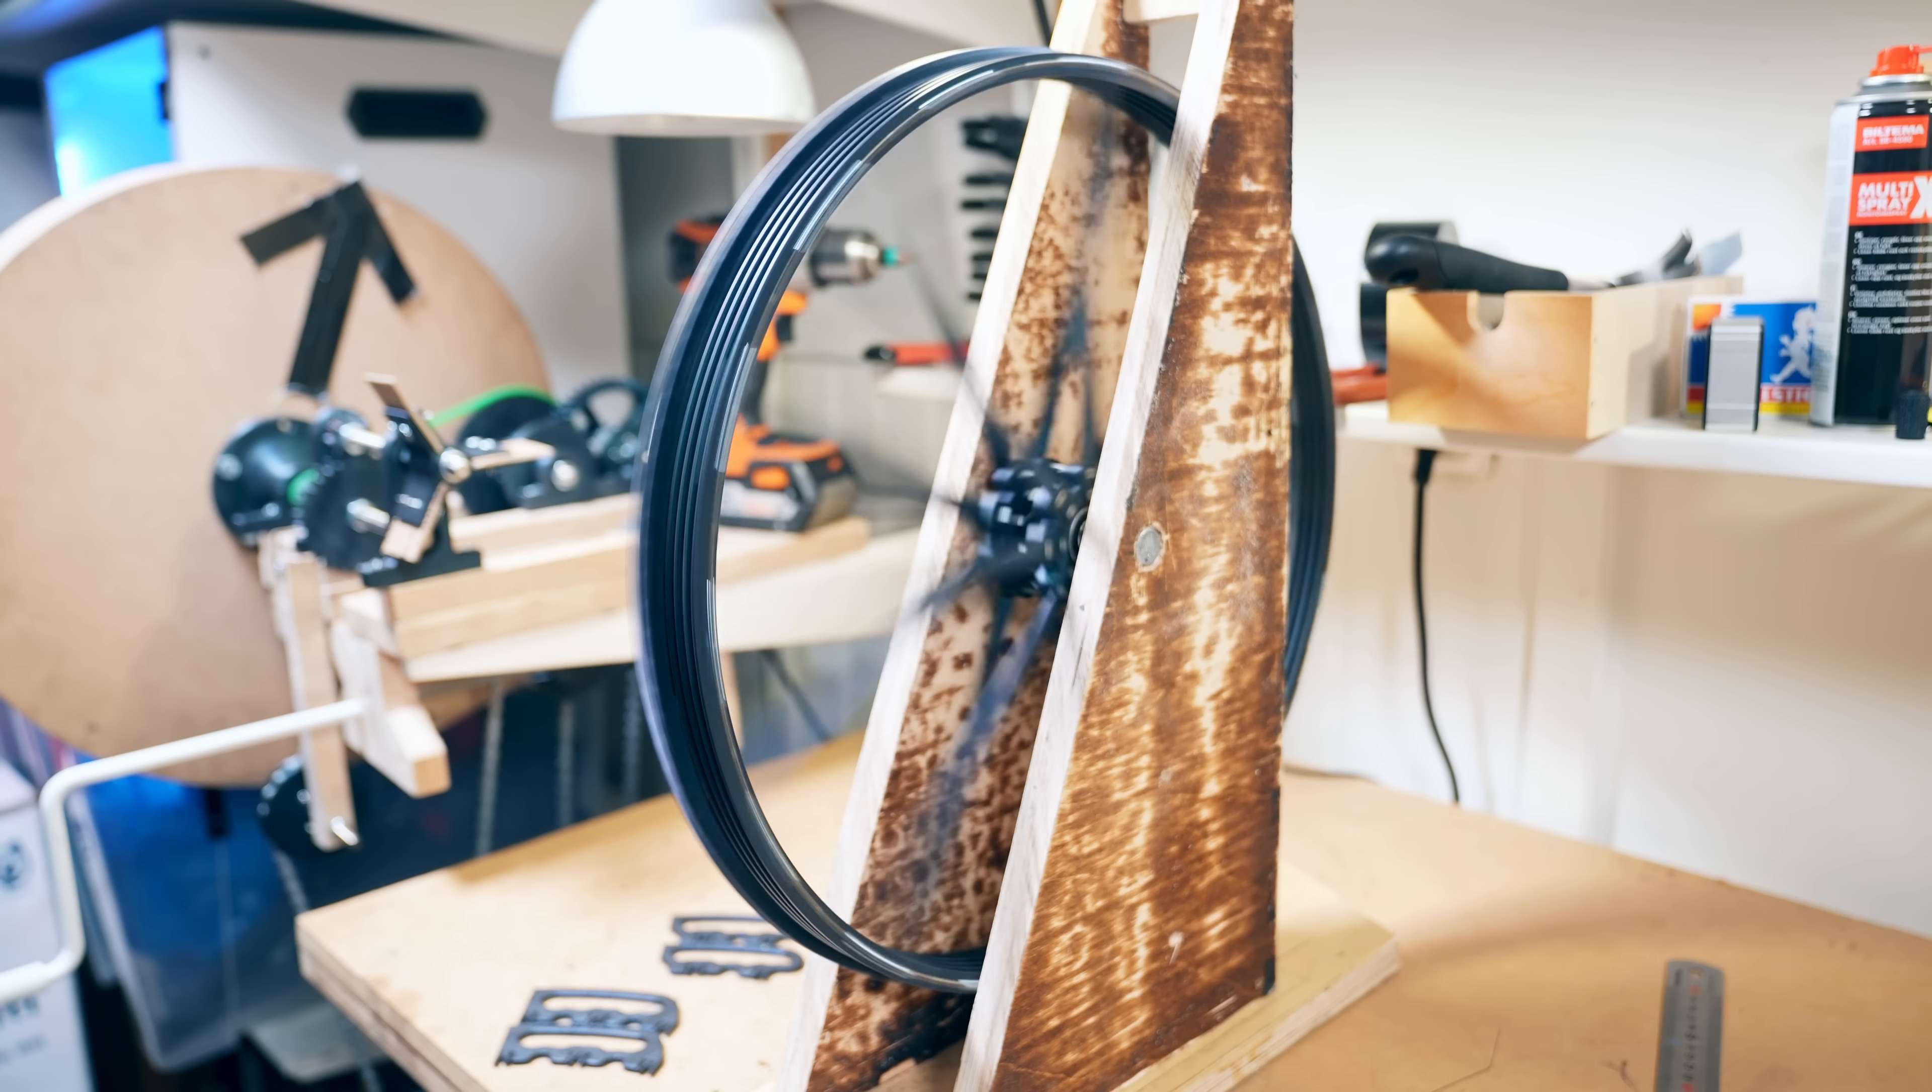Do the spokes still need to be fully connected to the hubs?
No.